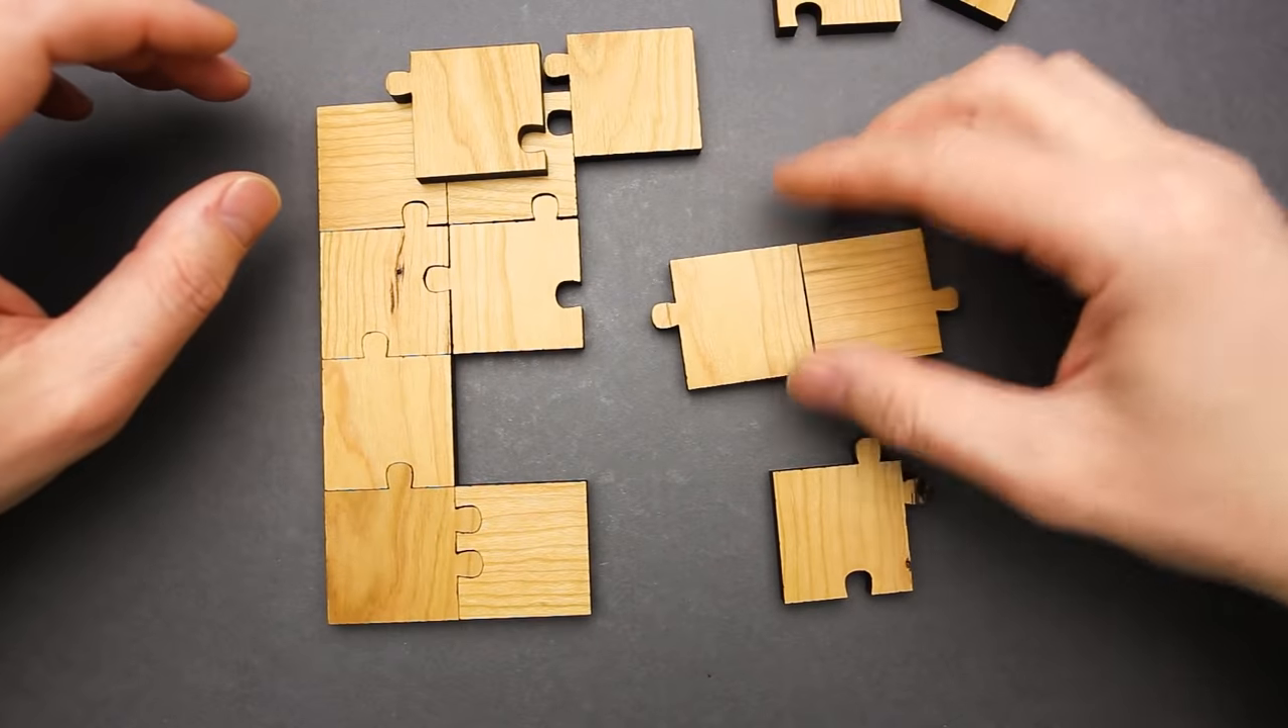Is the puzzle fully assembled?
No.